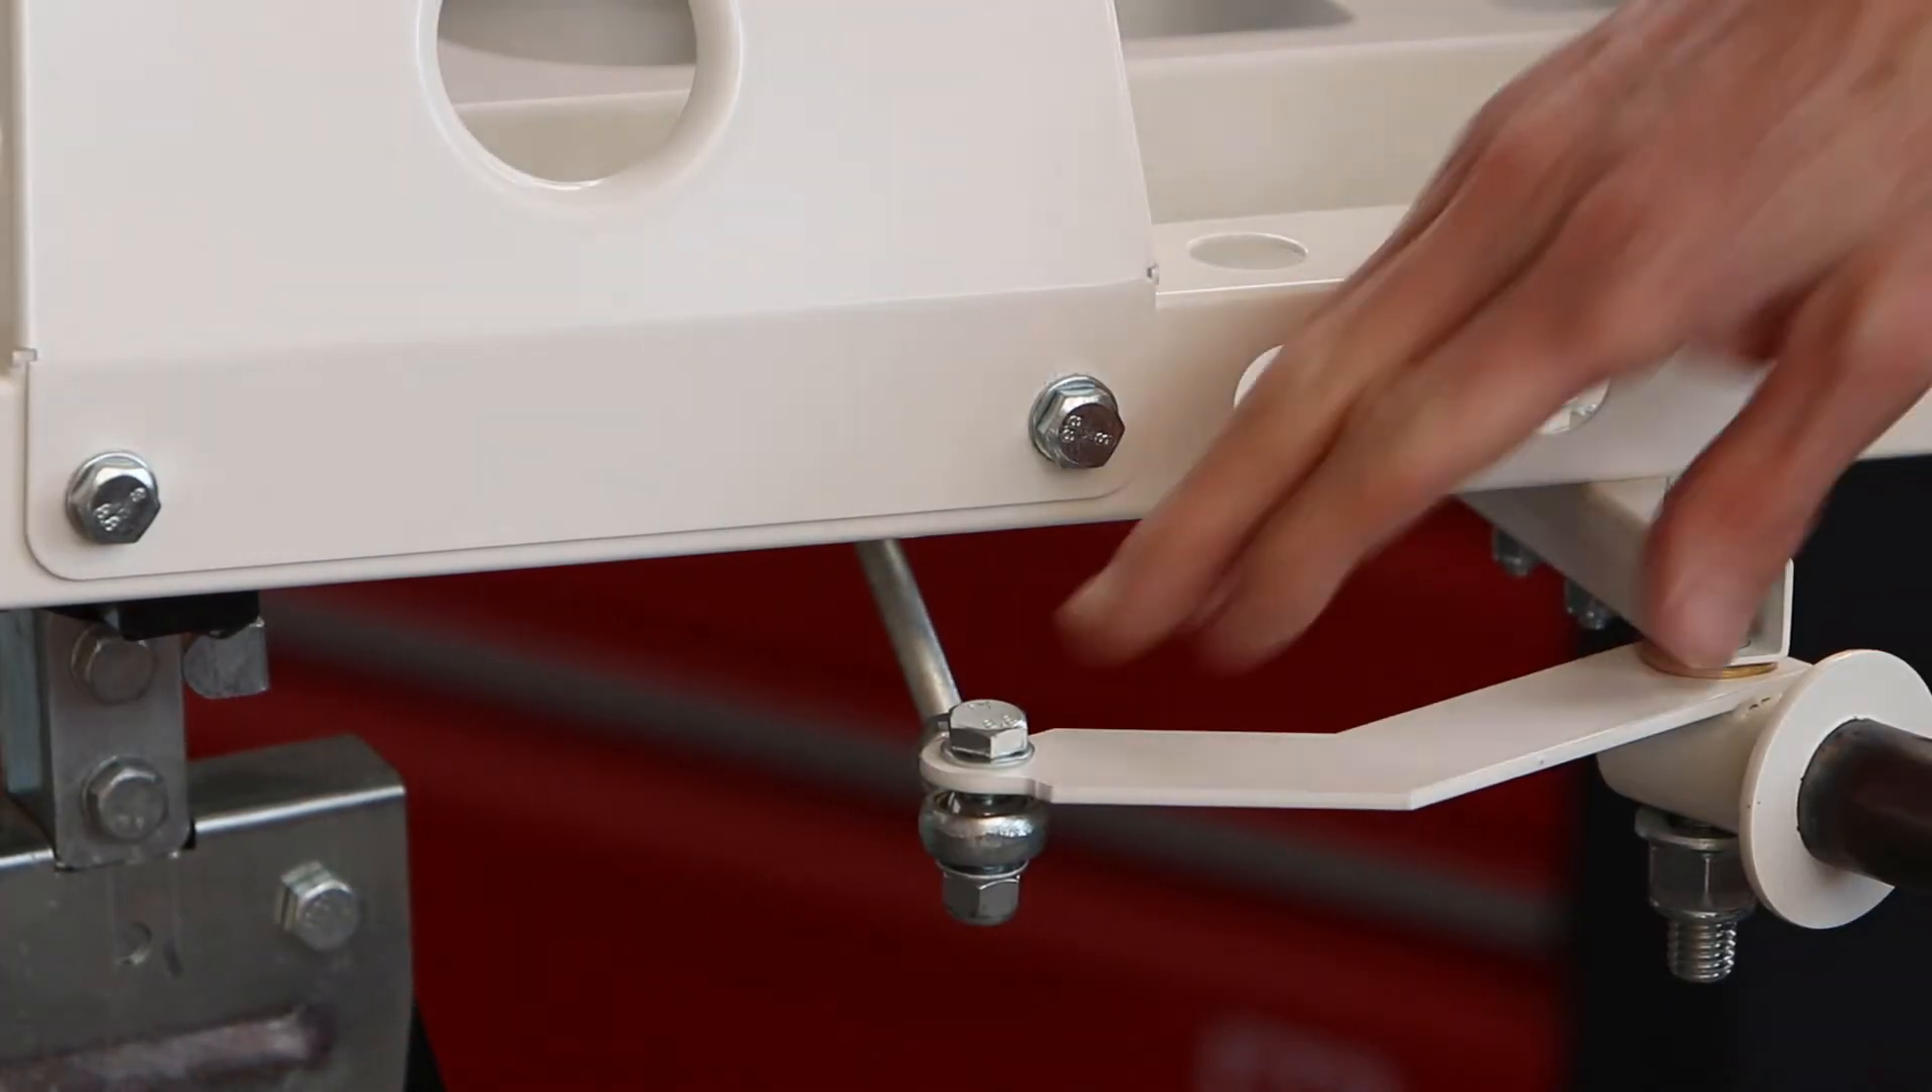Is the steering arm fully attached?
Yes.